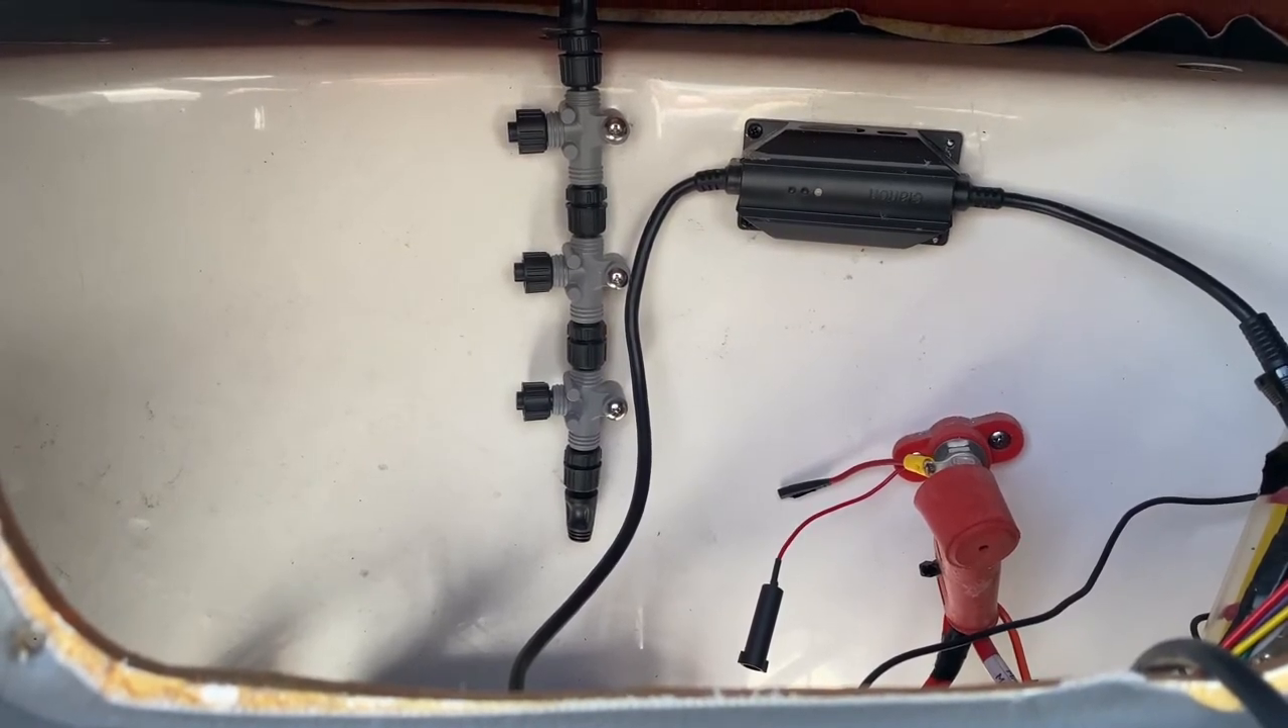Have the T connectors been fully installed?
Yes.